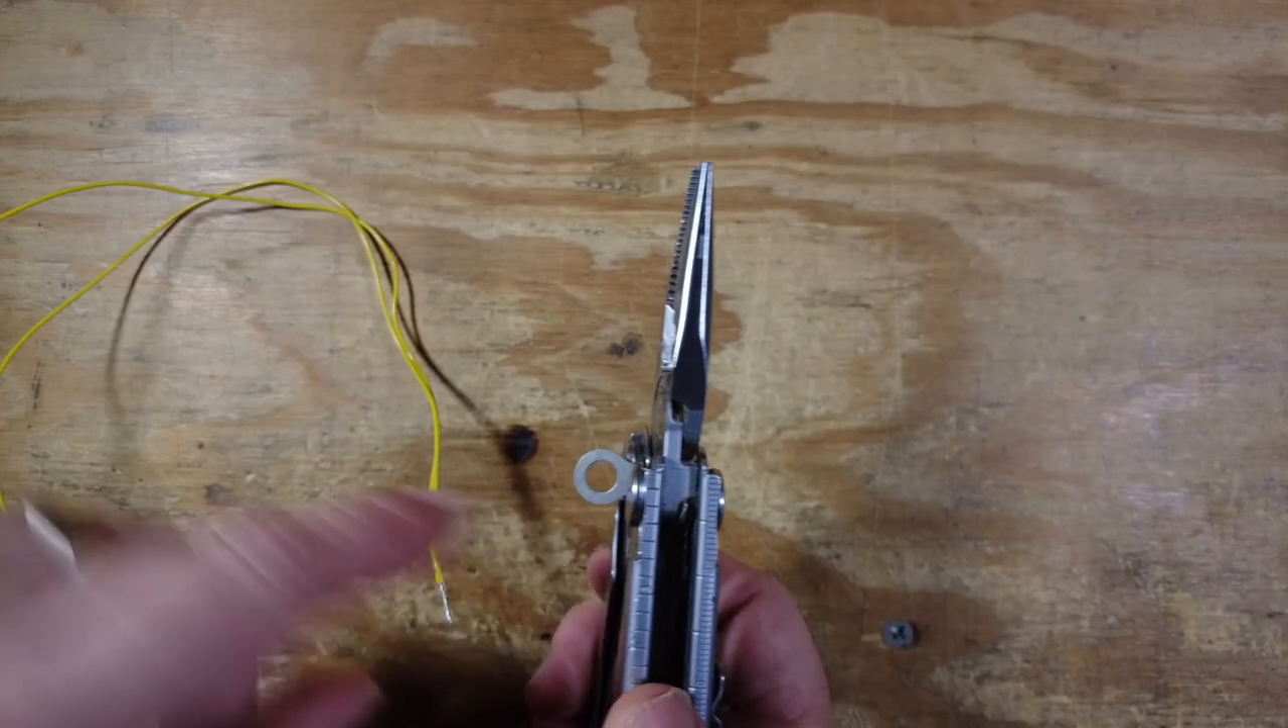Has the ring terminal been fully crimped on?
No.